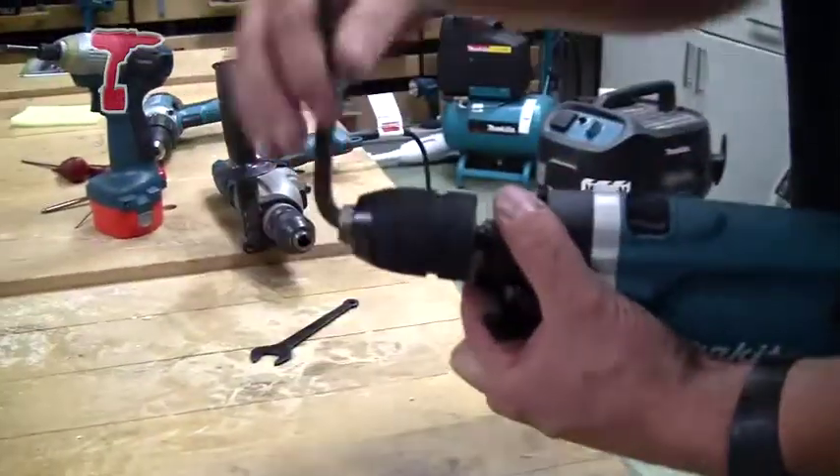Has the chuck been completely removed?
No.